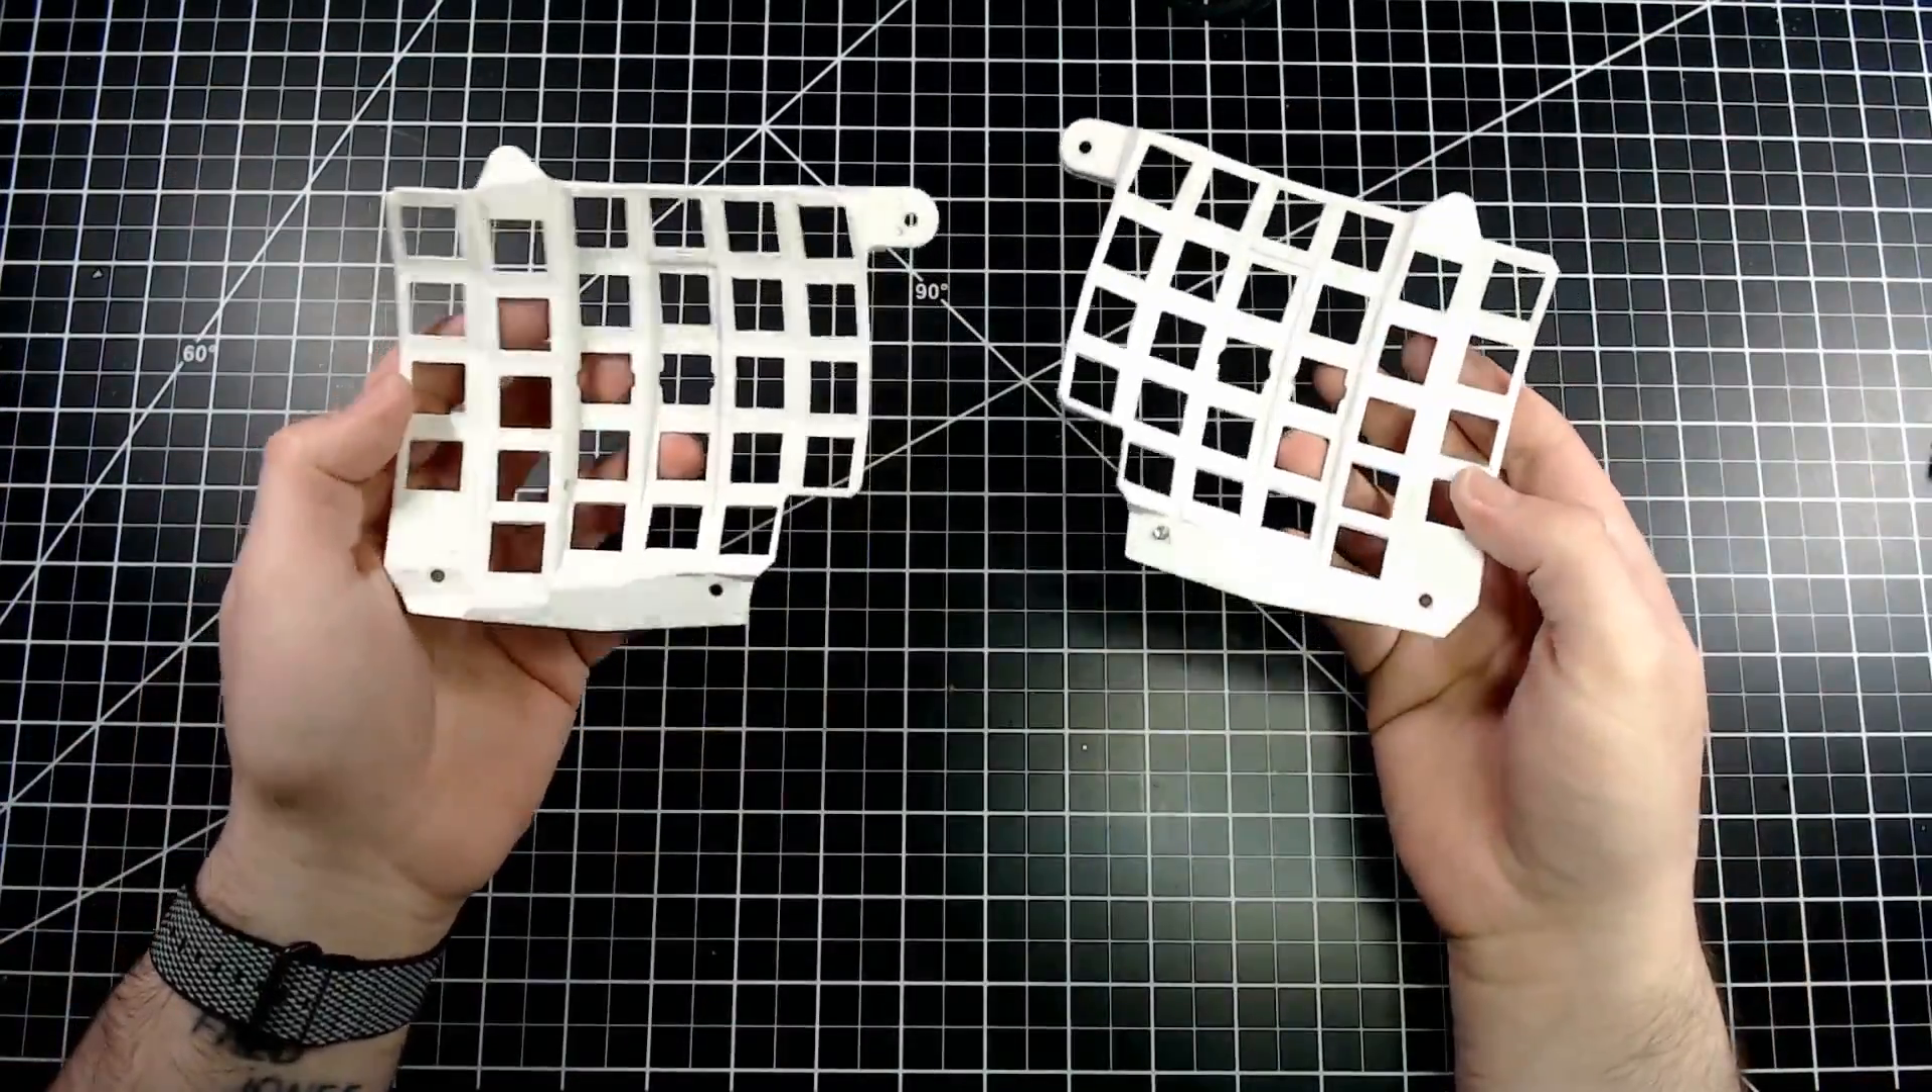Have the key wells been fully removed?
Yes.